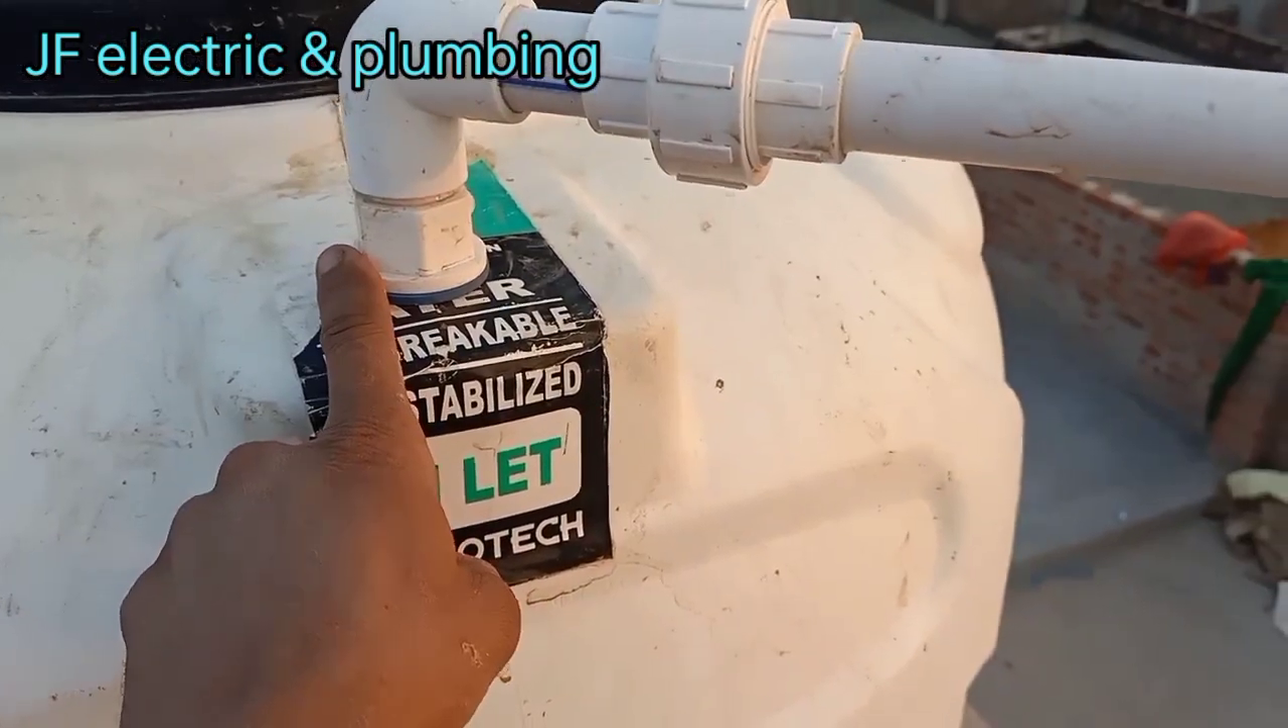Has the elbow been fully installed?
Yes.